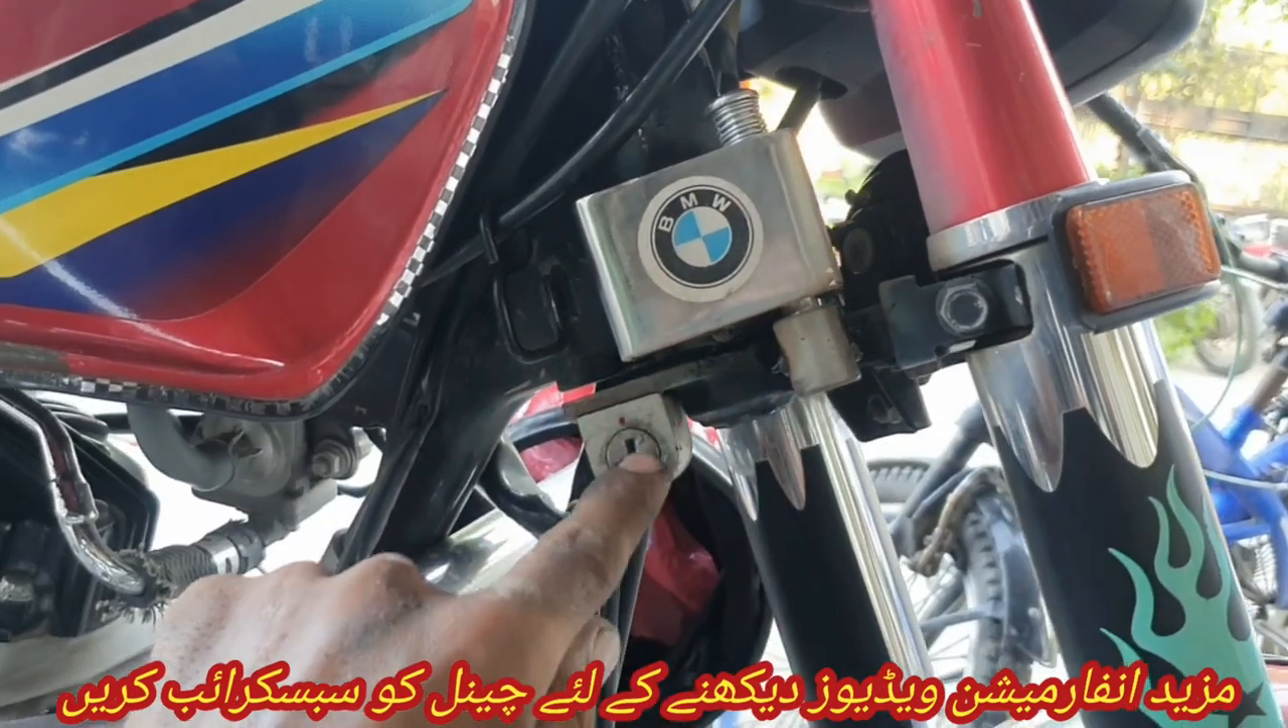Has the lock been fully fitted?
Yes.